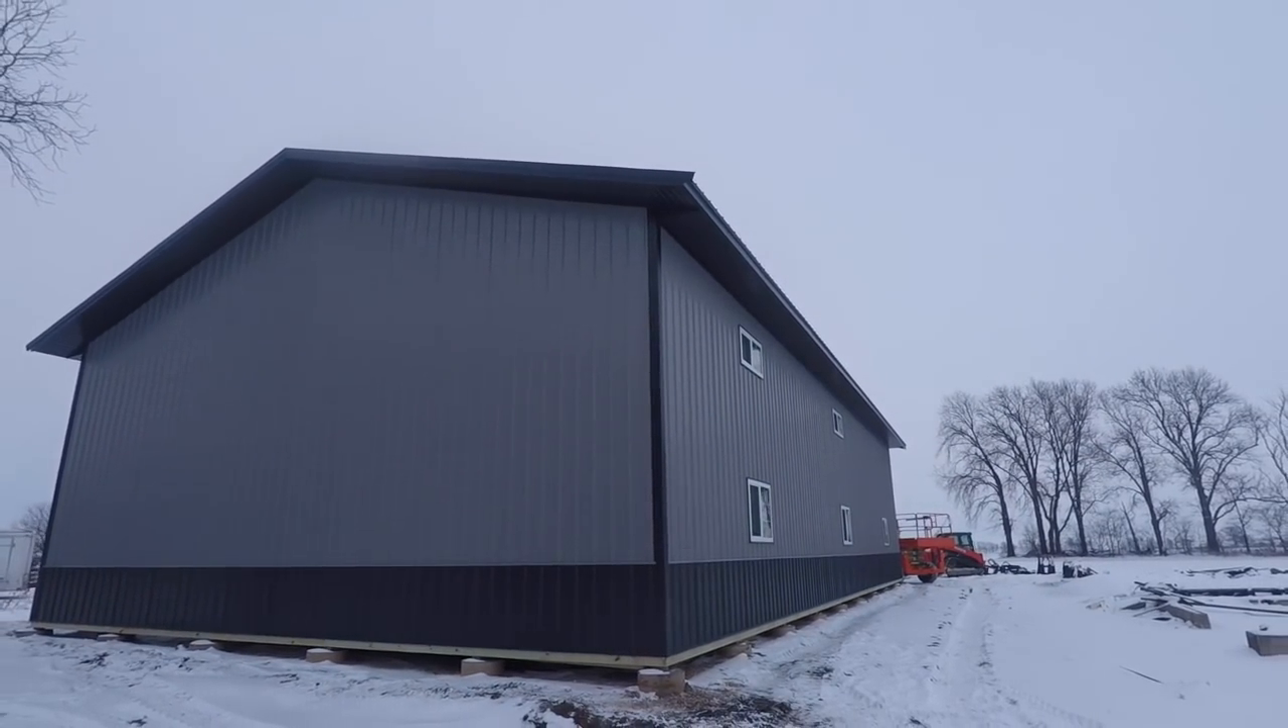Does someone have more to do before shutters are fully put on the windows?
Yes.